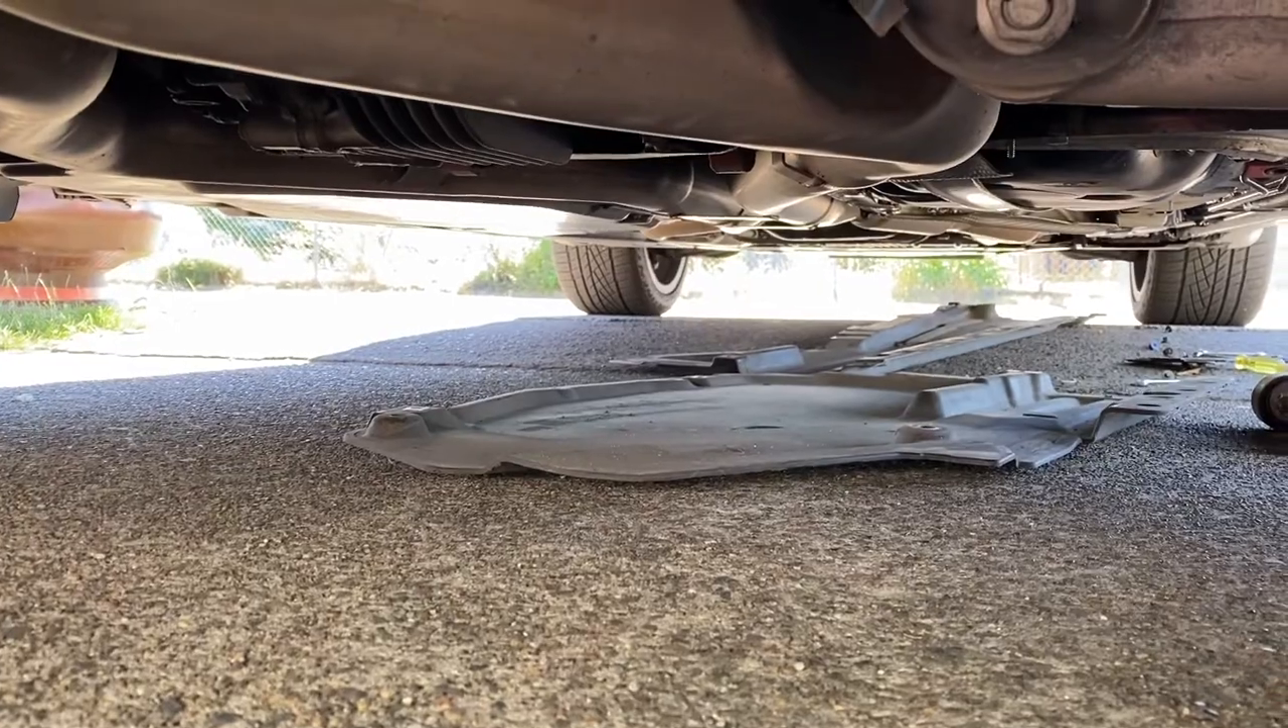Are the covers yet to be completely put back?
Yes.